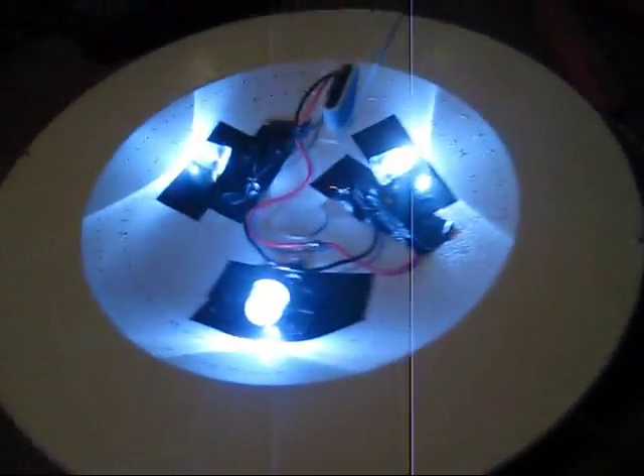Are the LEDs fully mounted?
Yes.